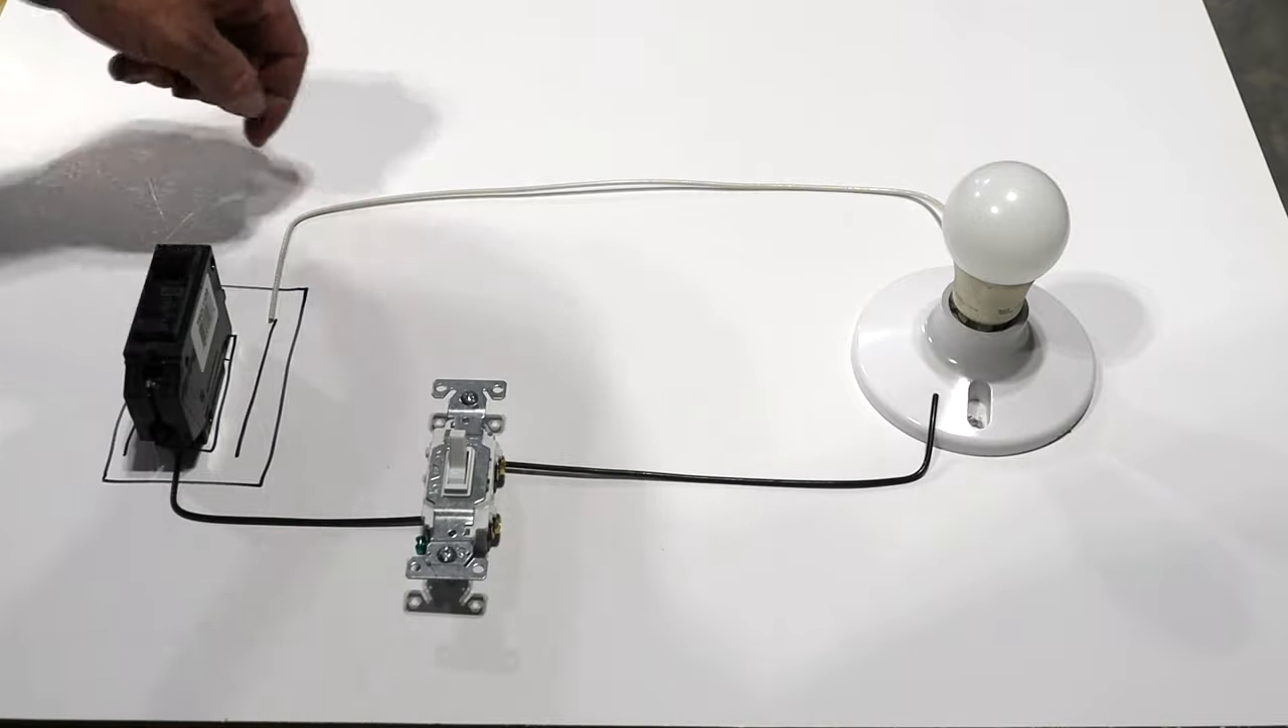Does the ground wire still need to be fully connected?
Yes.